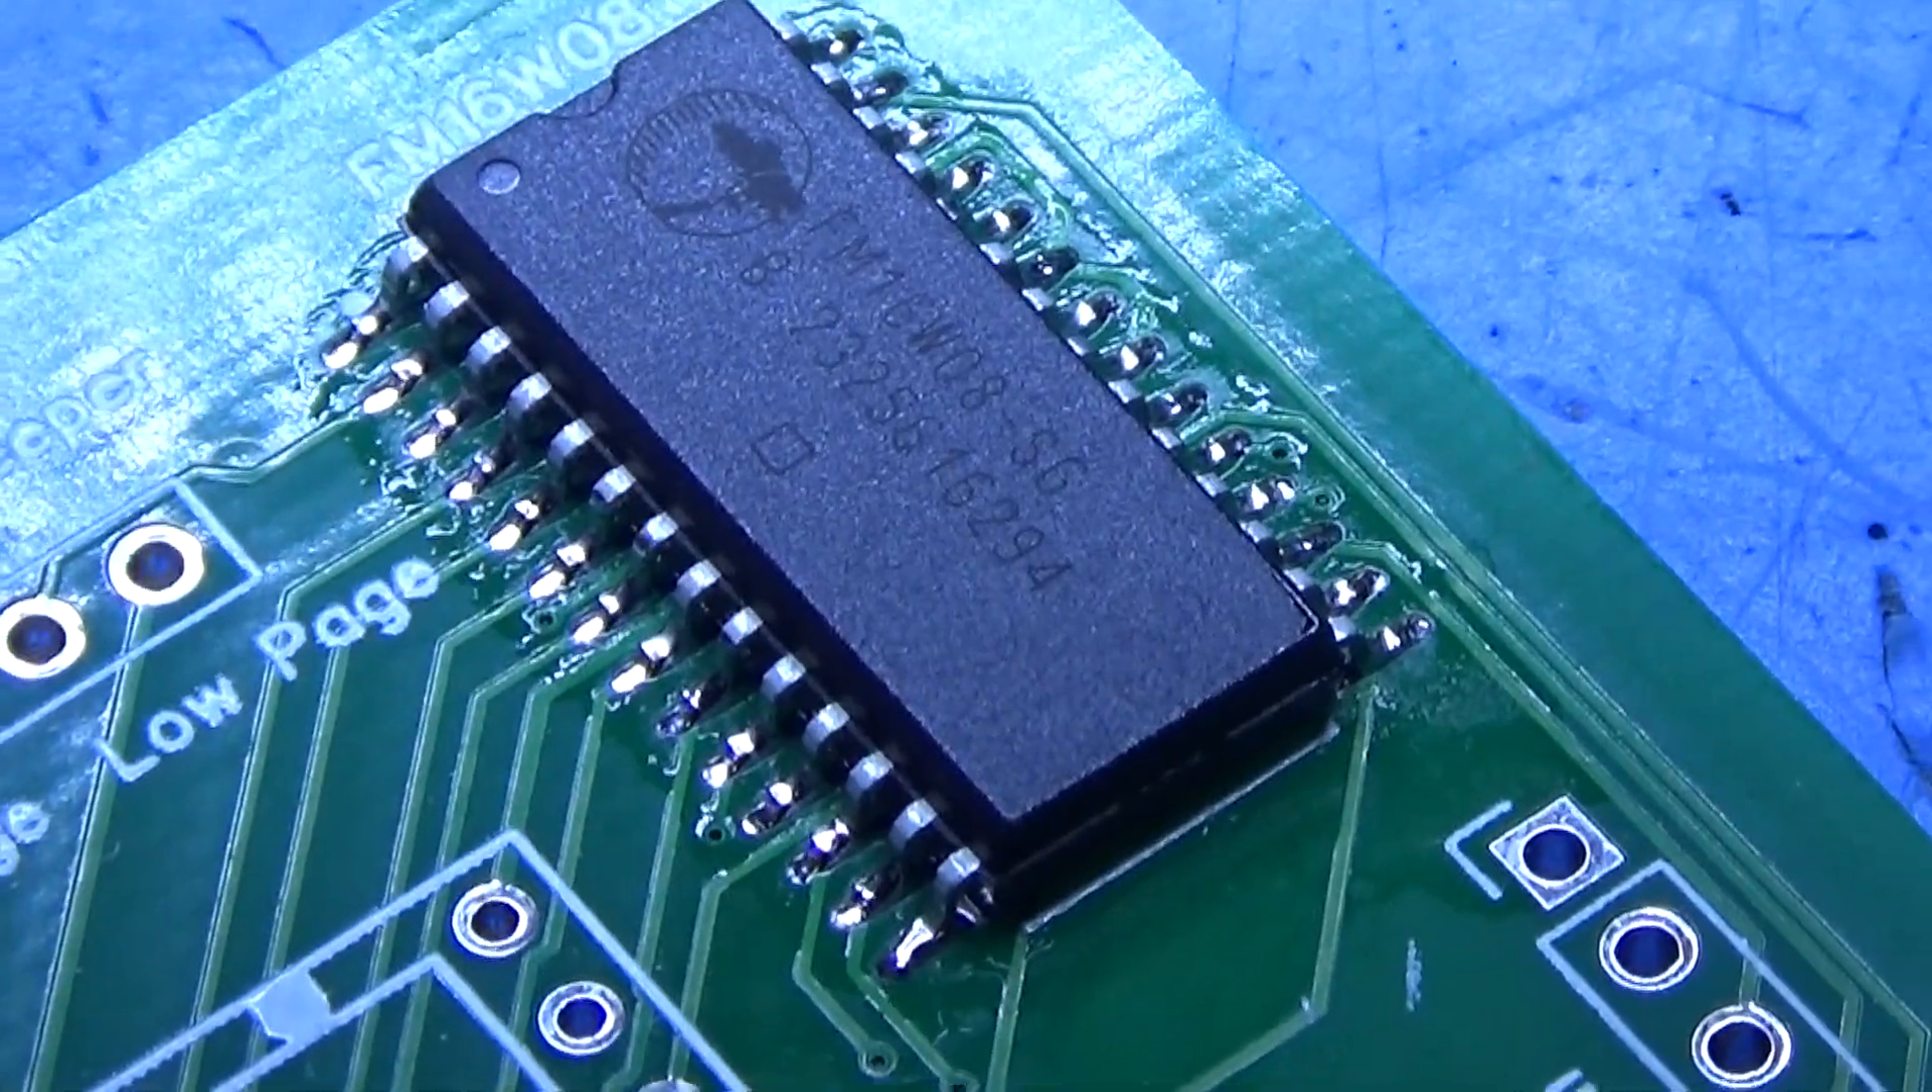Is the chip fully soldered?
Yes.